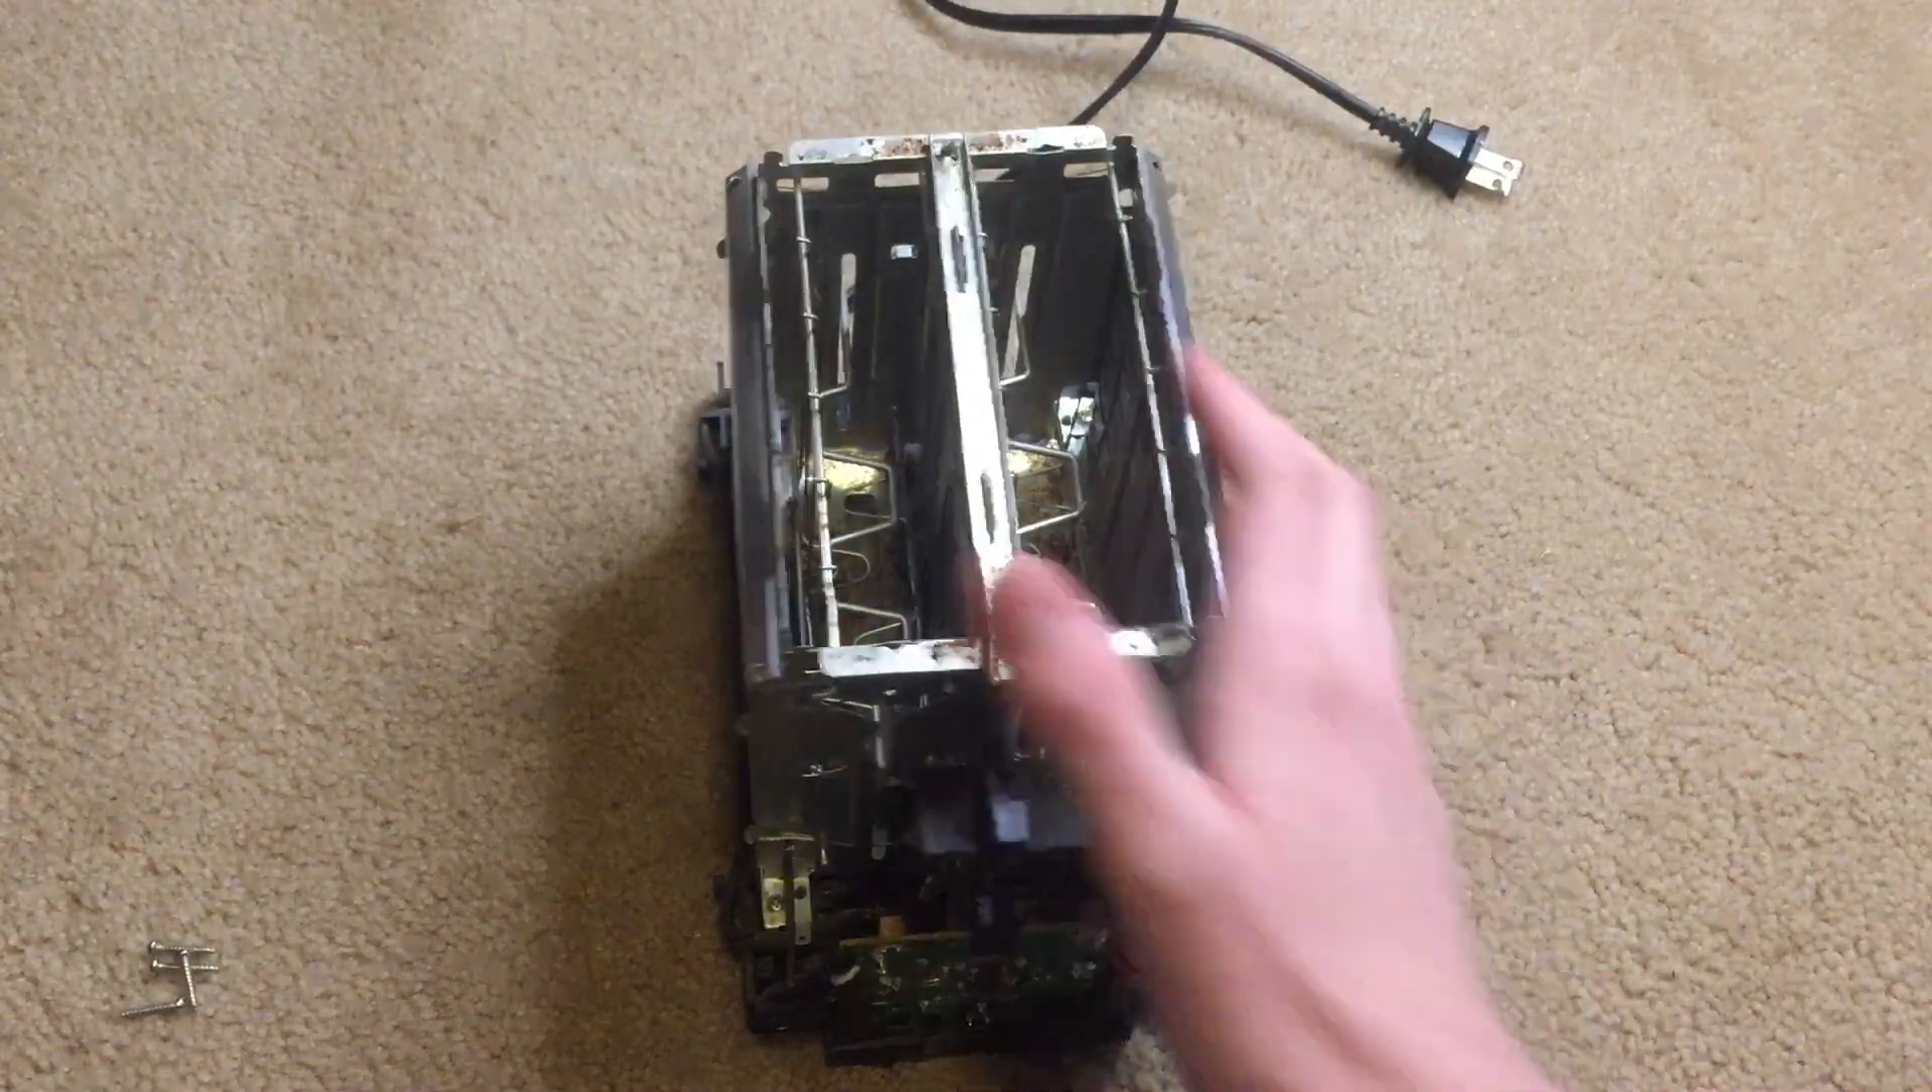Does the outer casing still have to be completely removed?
No.